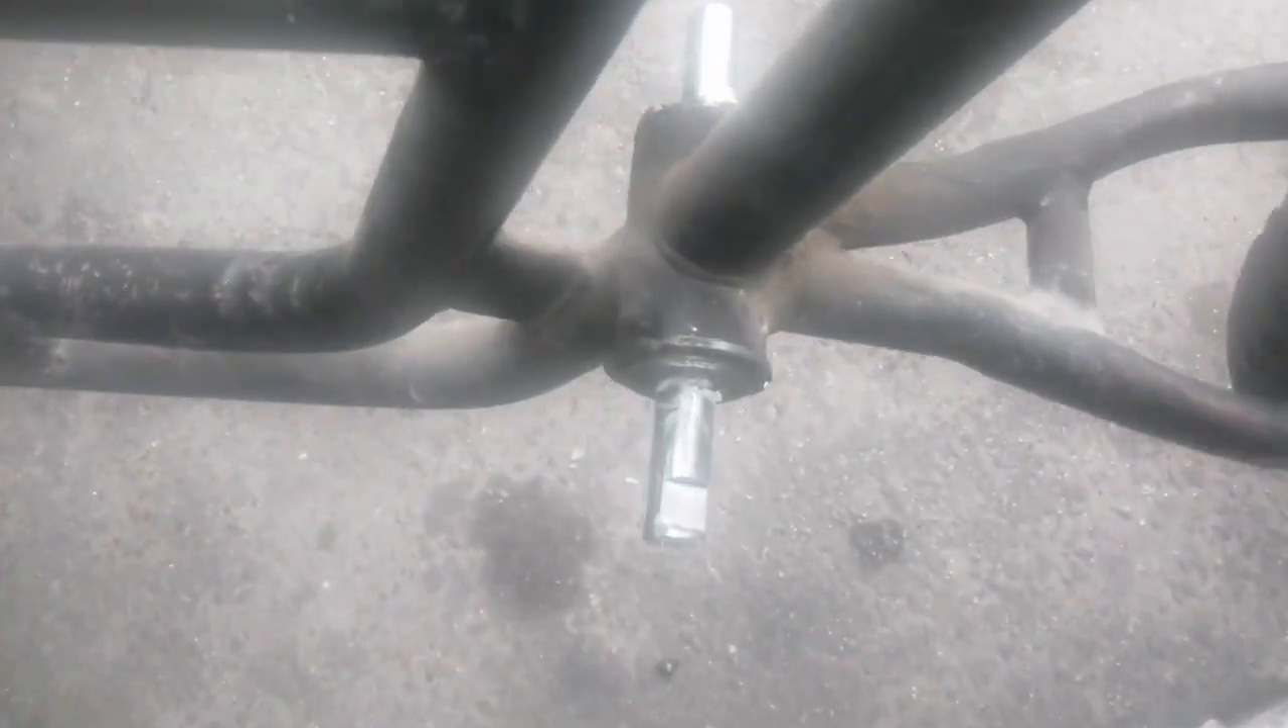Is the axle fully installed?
Yes.